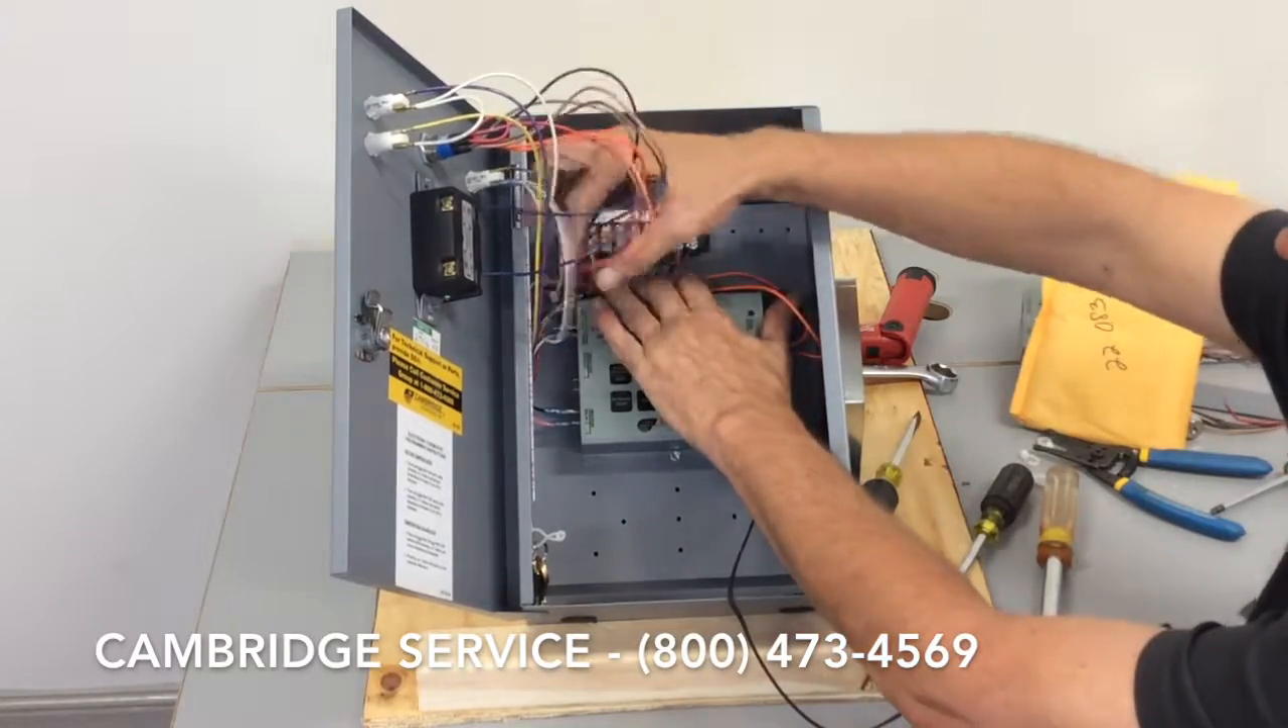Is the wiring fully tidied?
No.